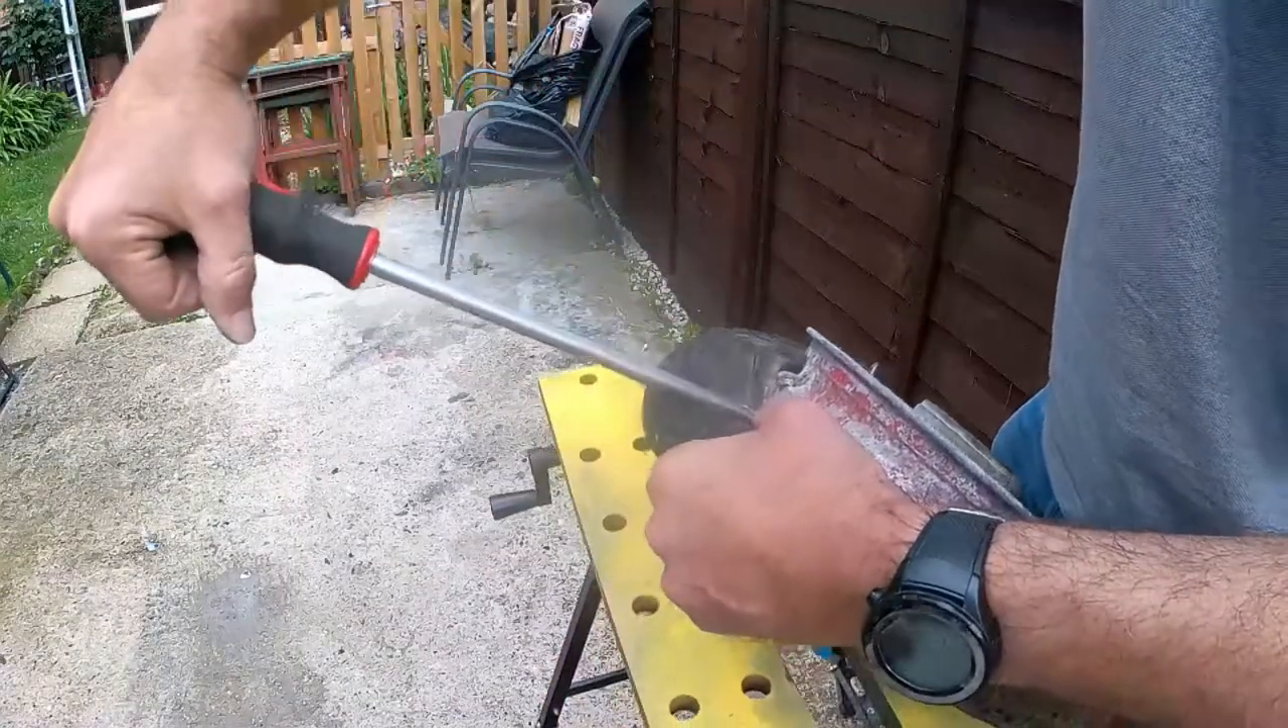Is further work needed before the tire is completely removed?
Yes.